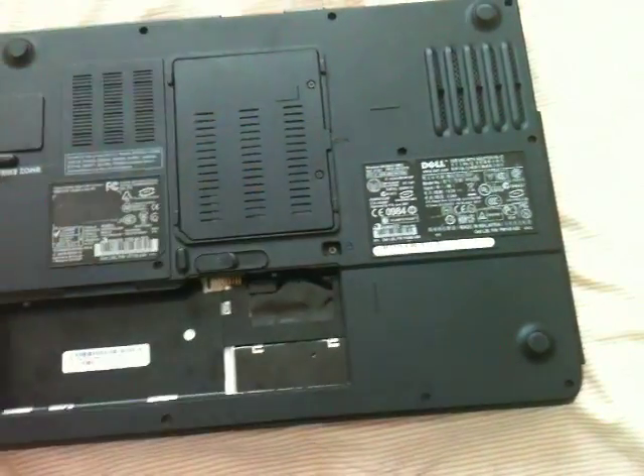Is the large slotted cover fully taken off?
No.